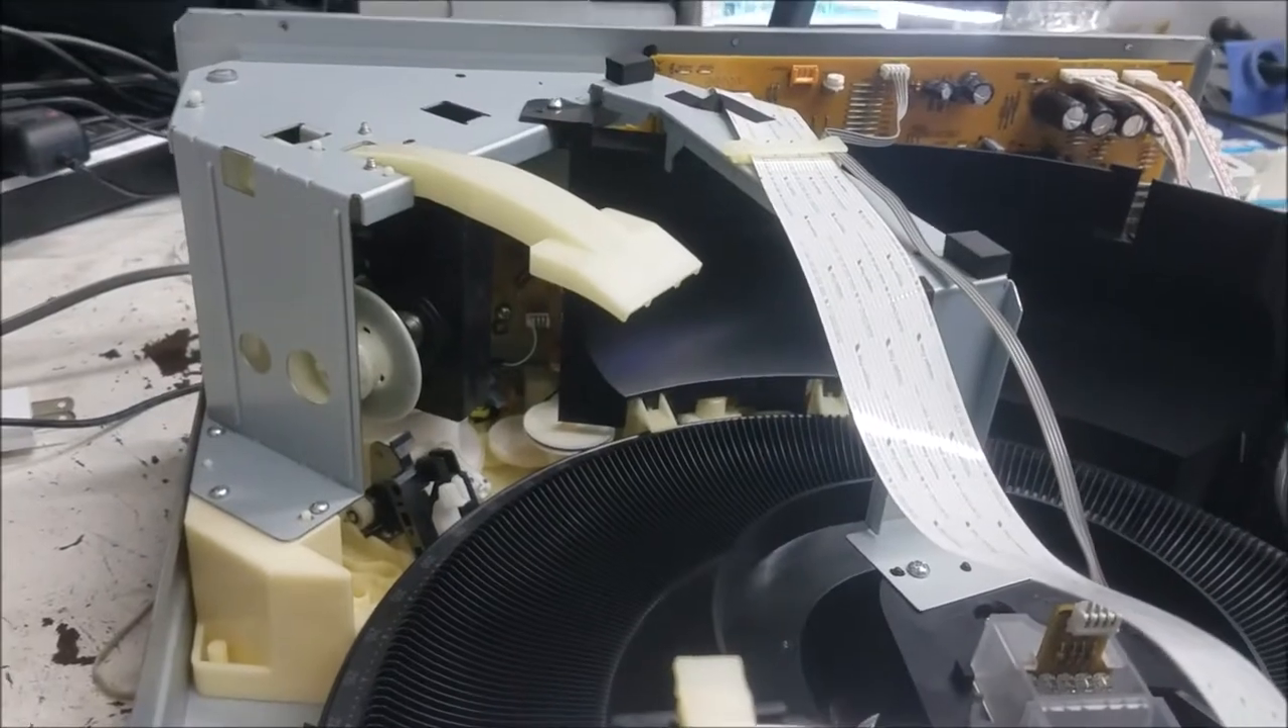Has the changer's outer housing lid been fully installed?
No.